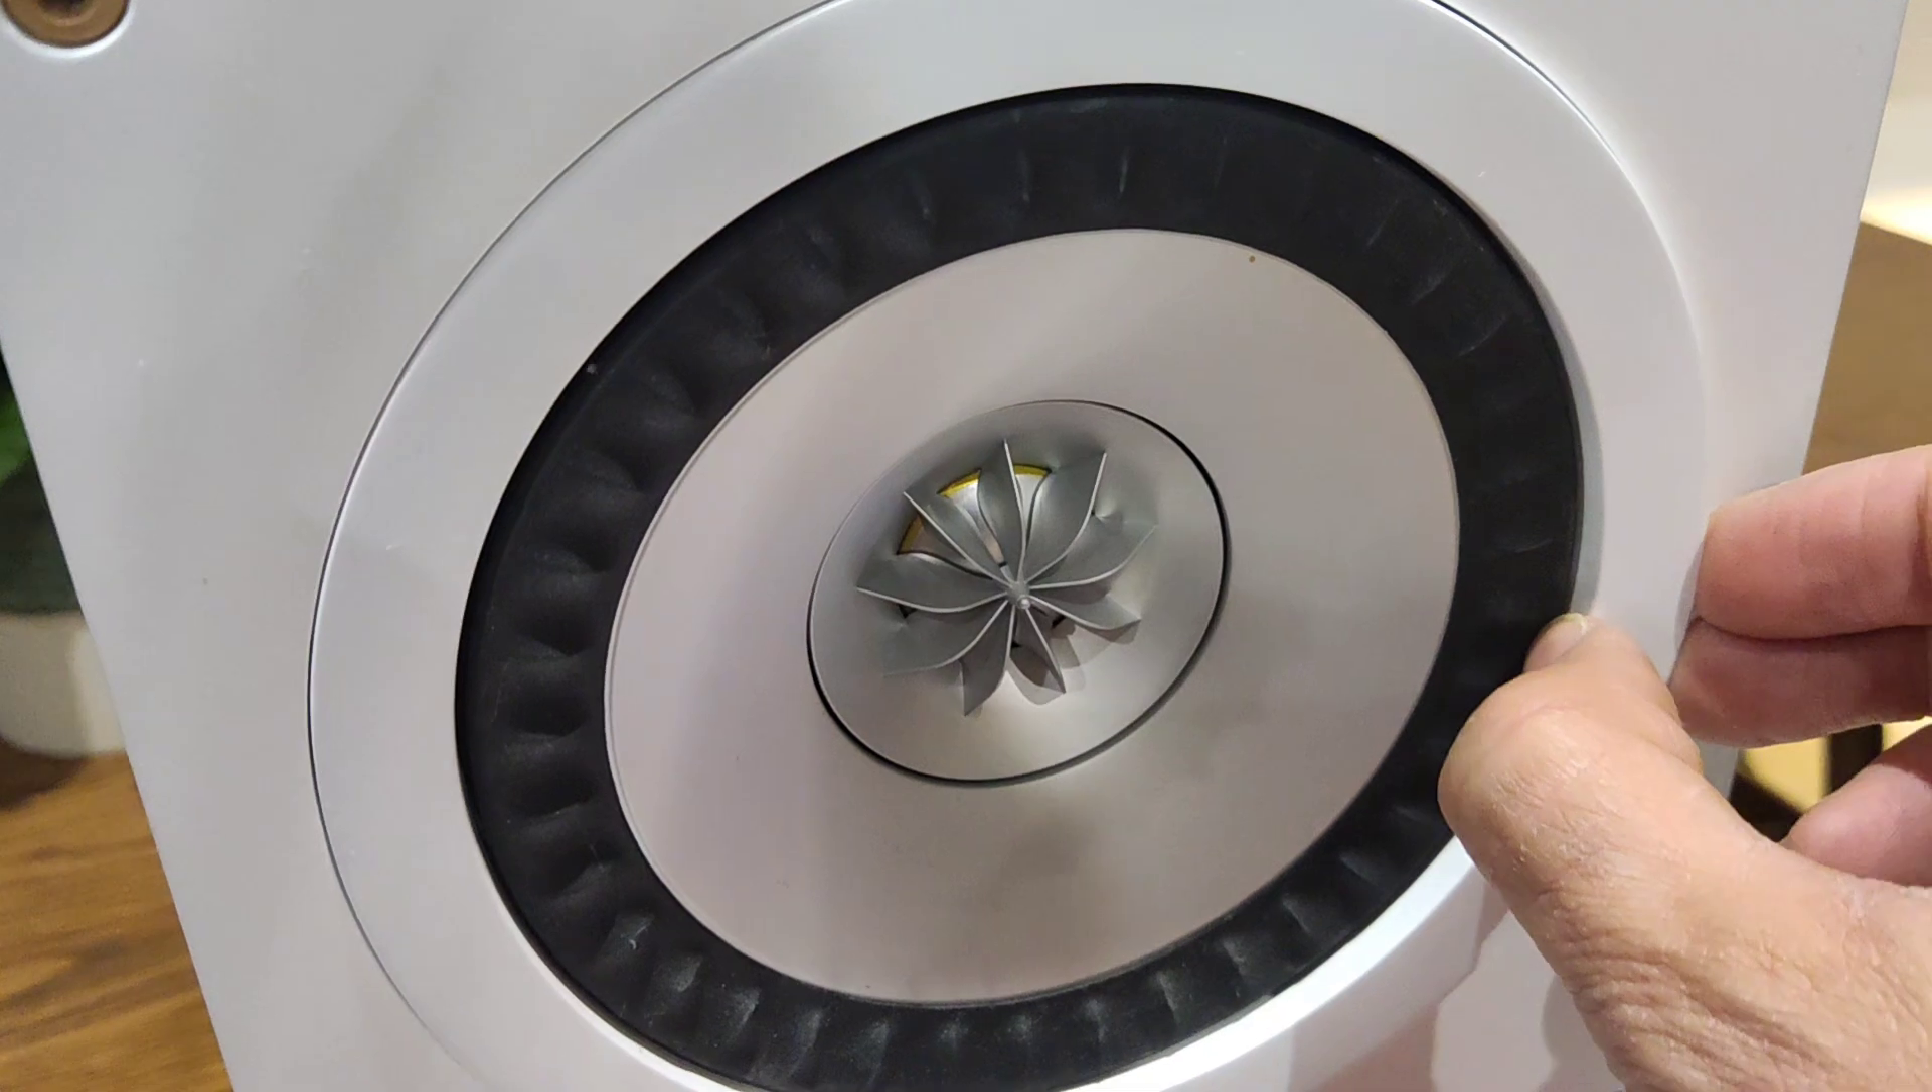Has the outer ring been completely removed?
No.